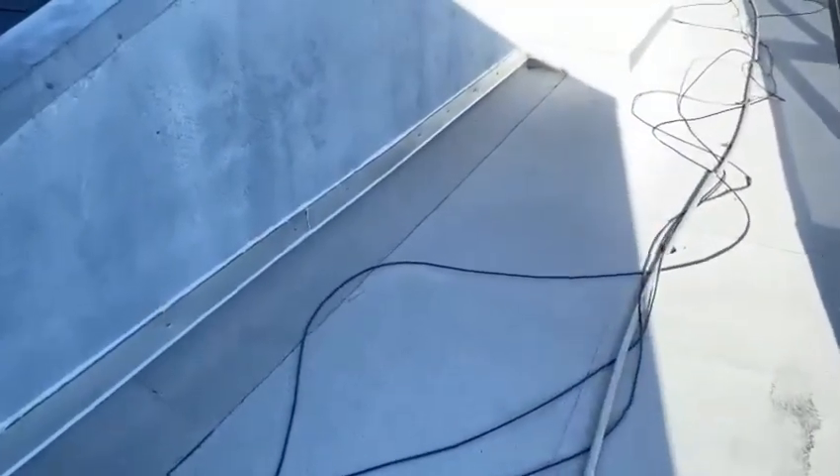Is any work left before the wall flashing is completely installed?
No.